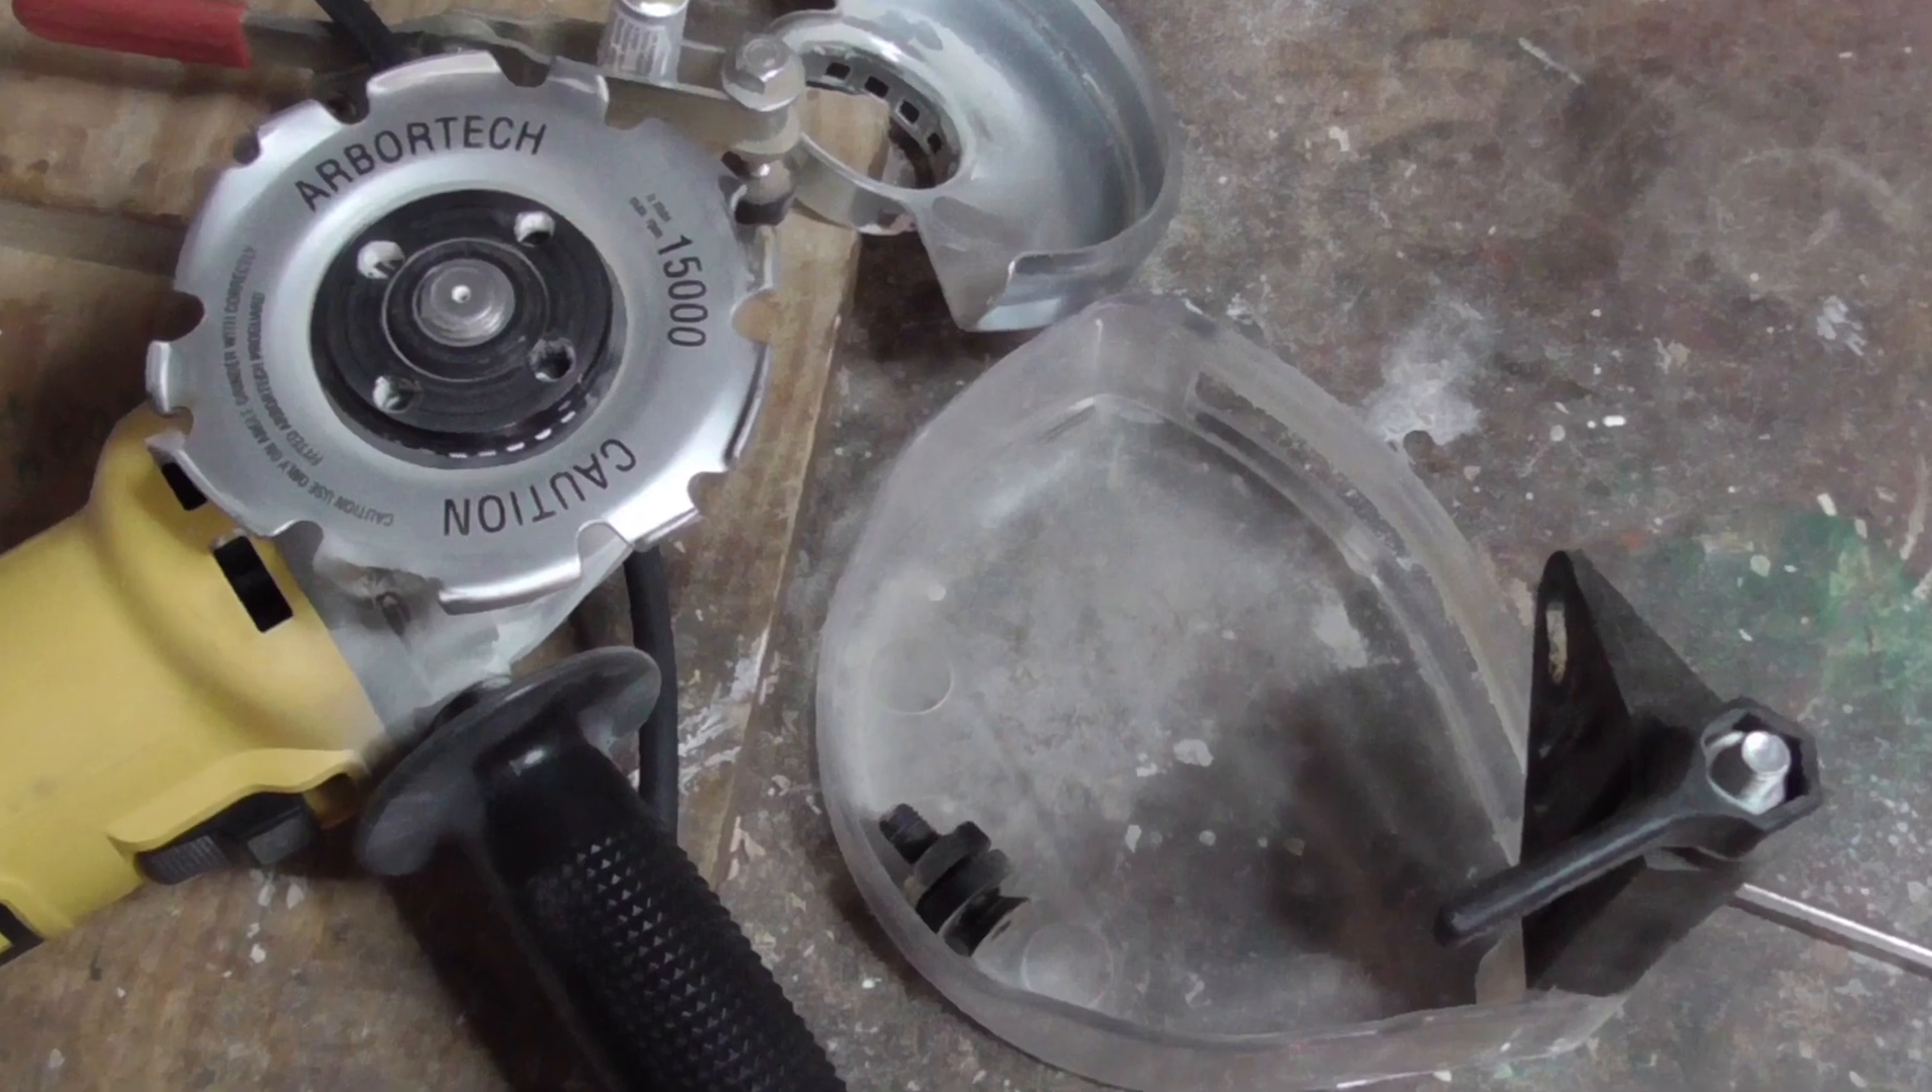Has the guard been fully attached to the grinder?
No.